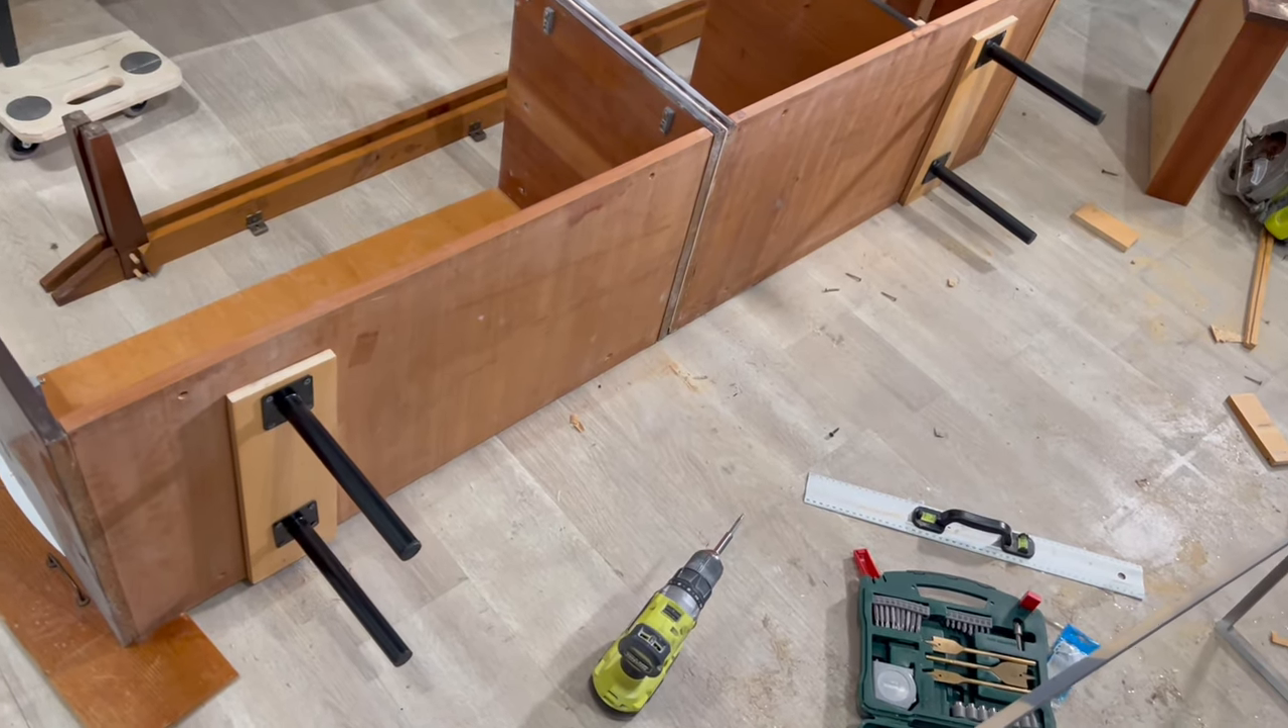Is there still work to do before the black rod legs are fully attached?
No.